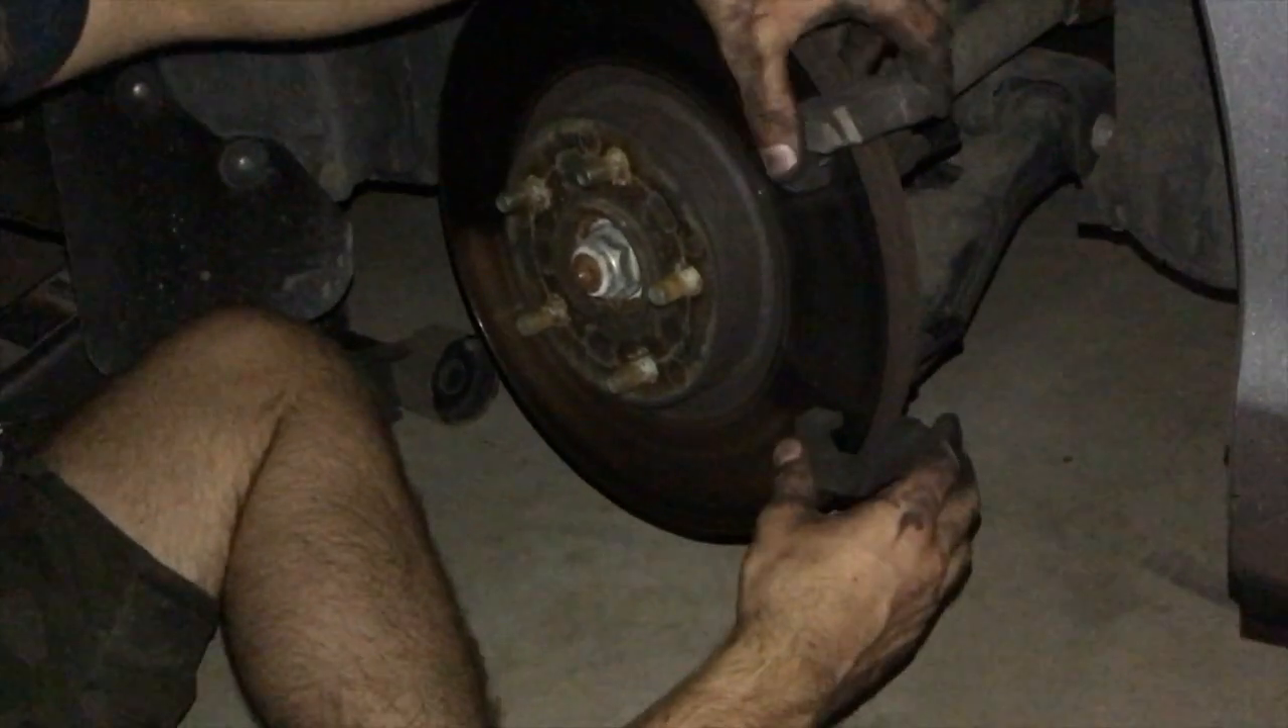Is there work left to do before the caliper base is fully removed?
Yes.